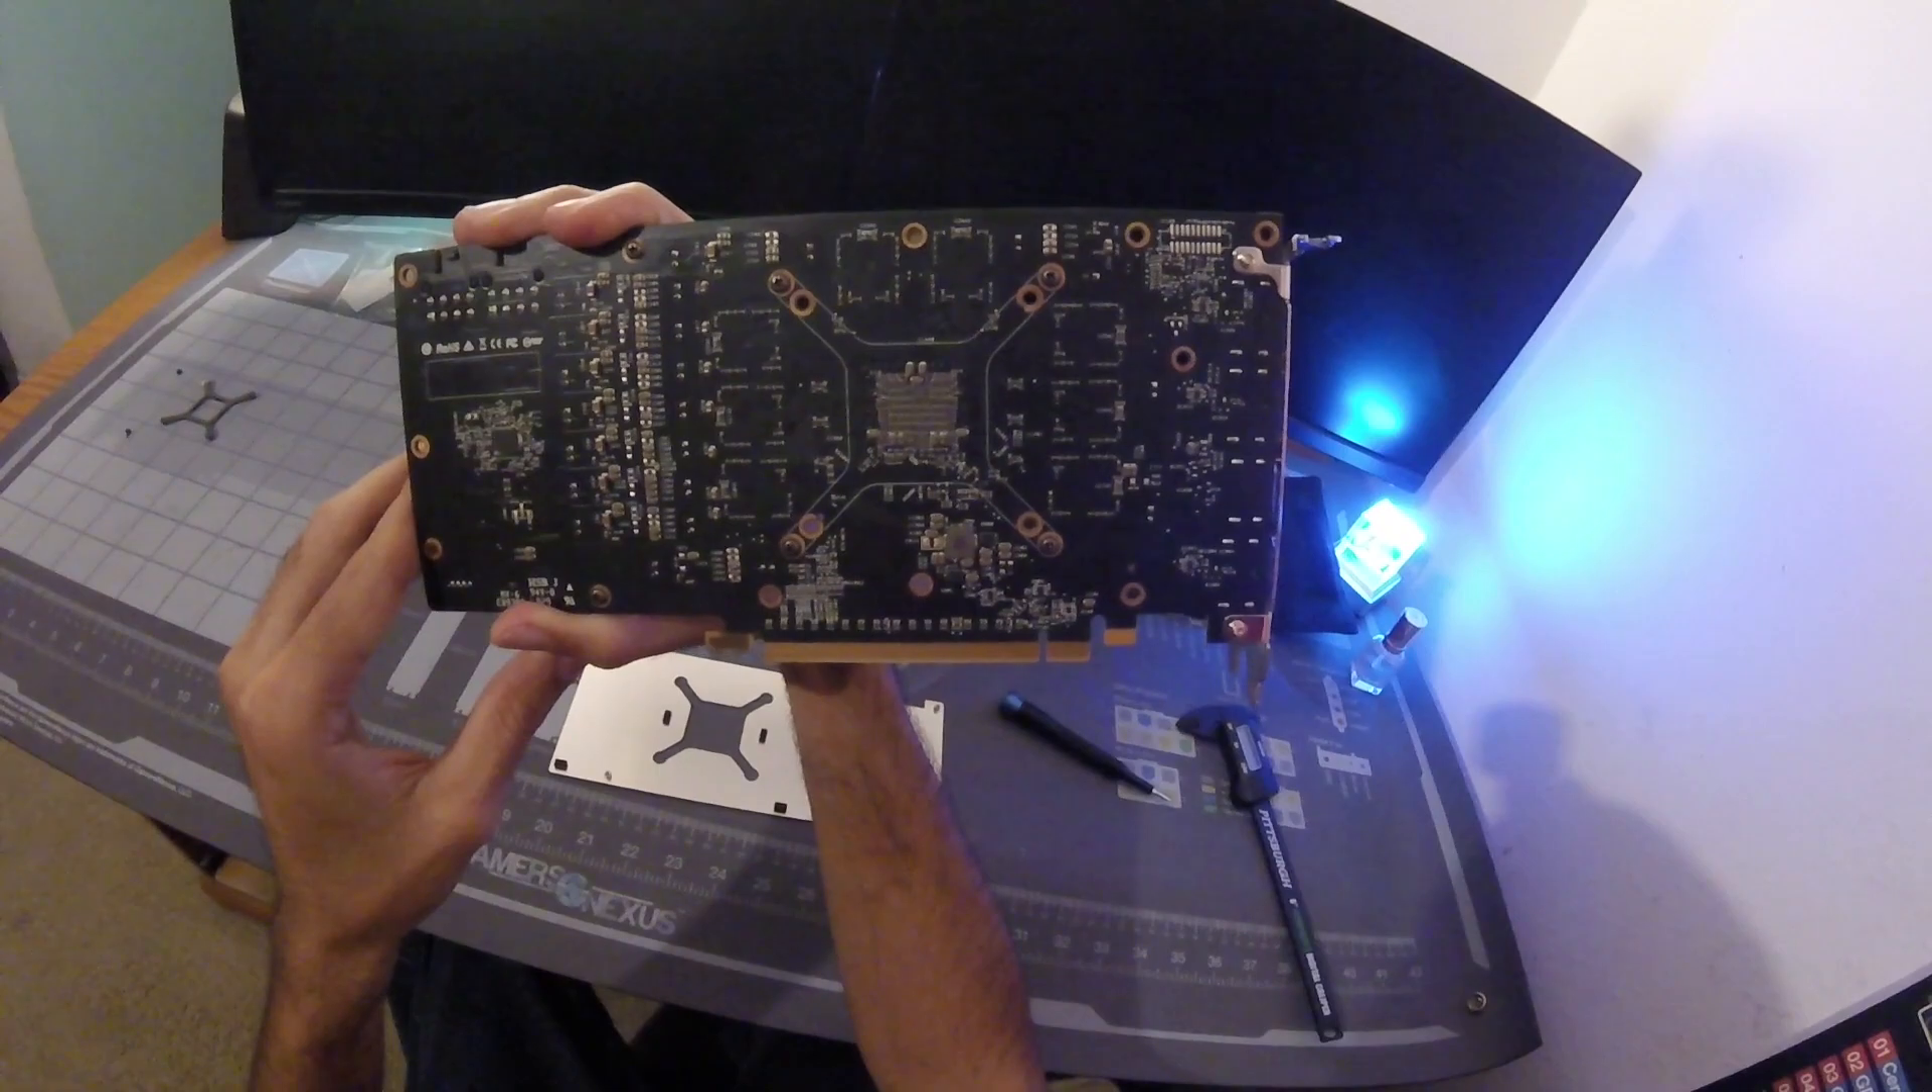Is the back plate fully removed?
Yes.